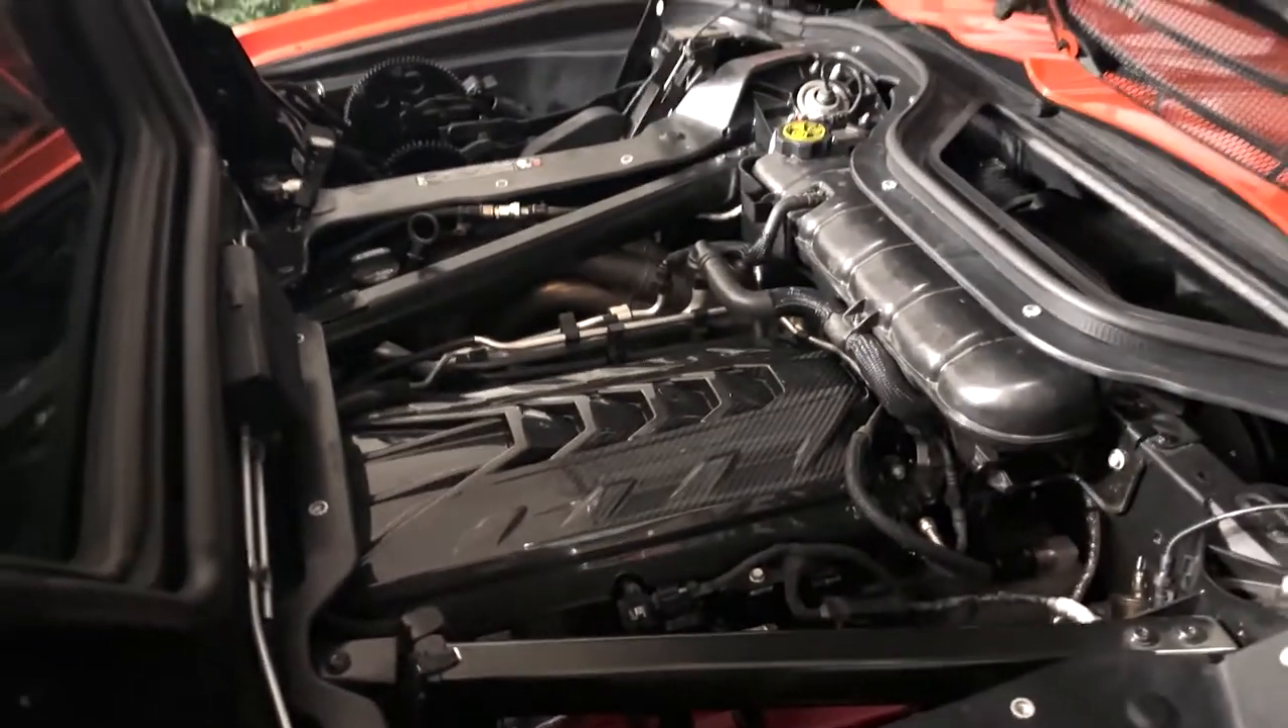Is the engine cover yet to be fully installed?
No.